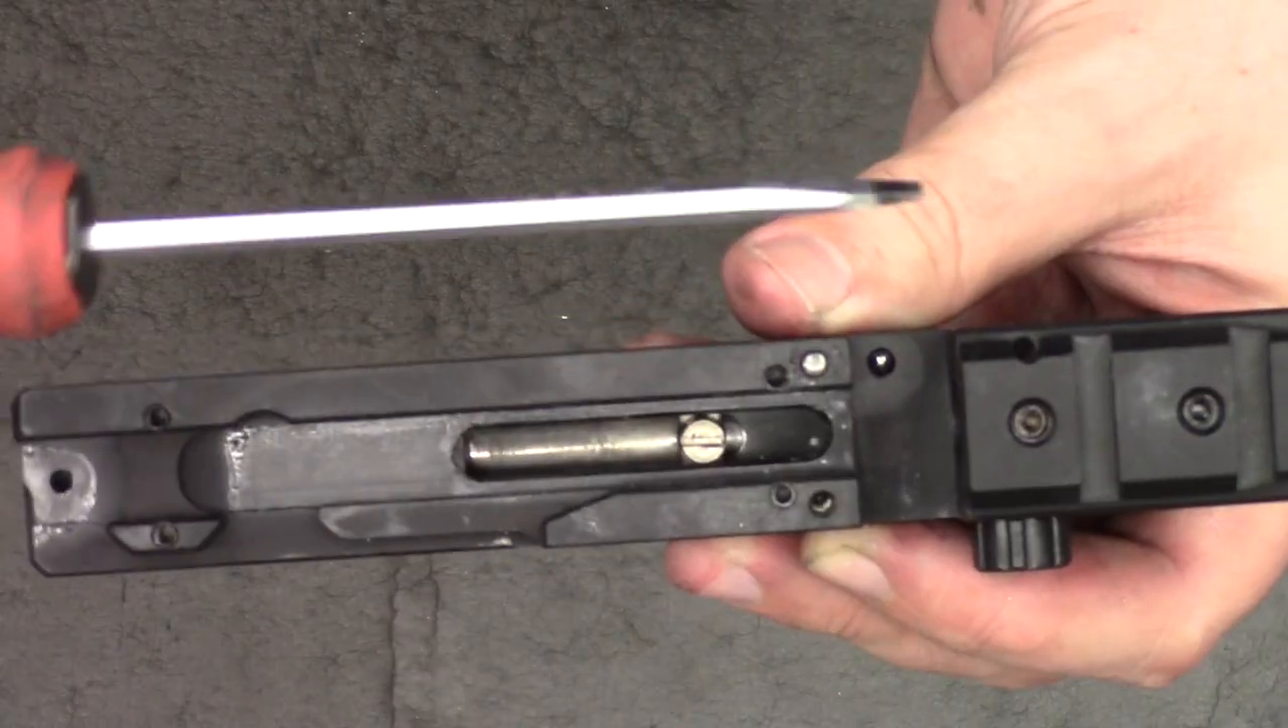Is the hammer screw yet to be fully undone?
Yes.